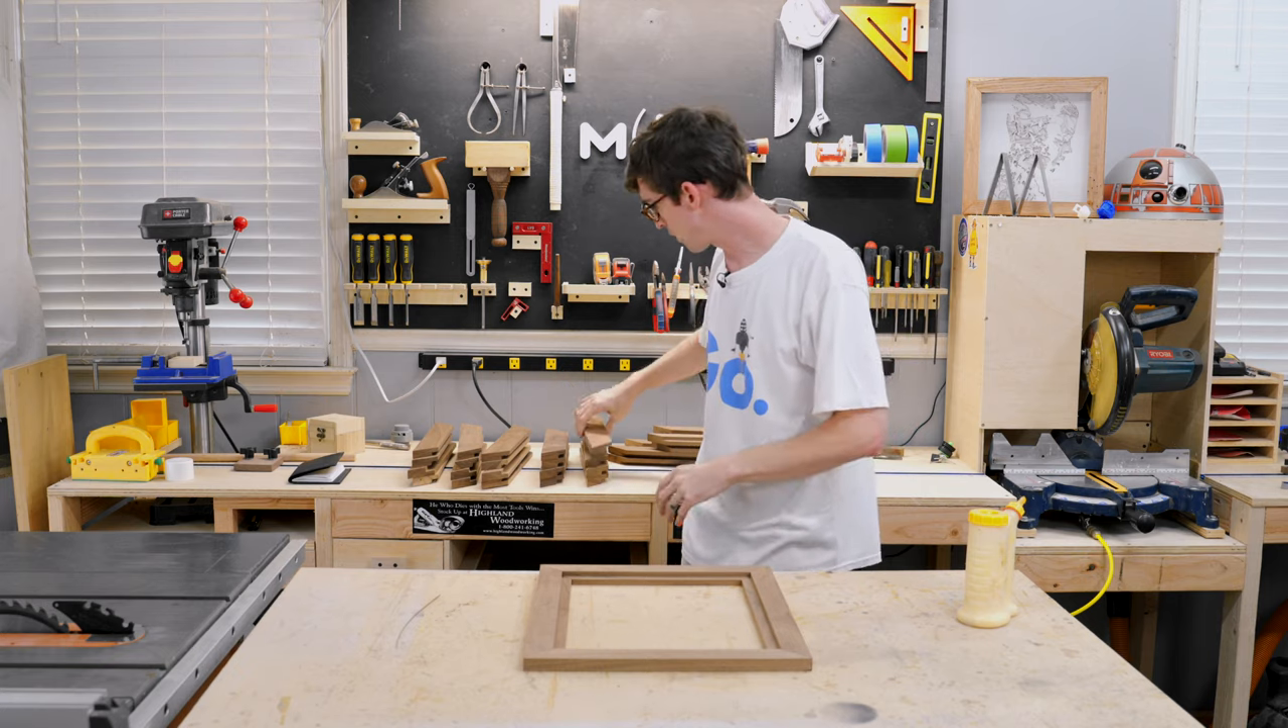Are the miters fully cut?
Yes.